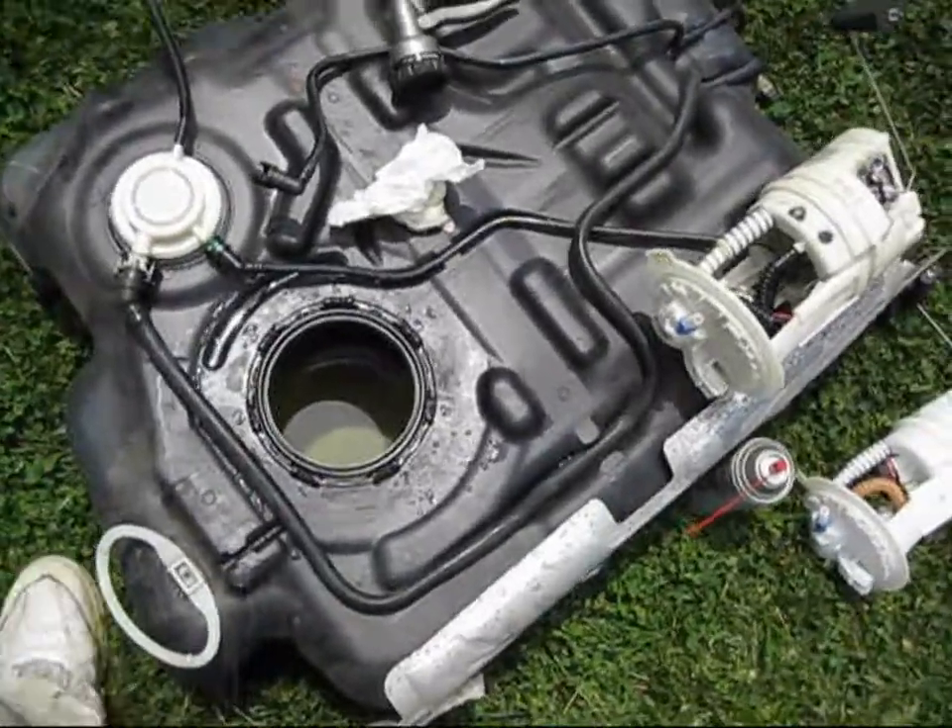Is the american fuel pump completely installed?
No.